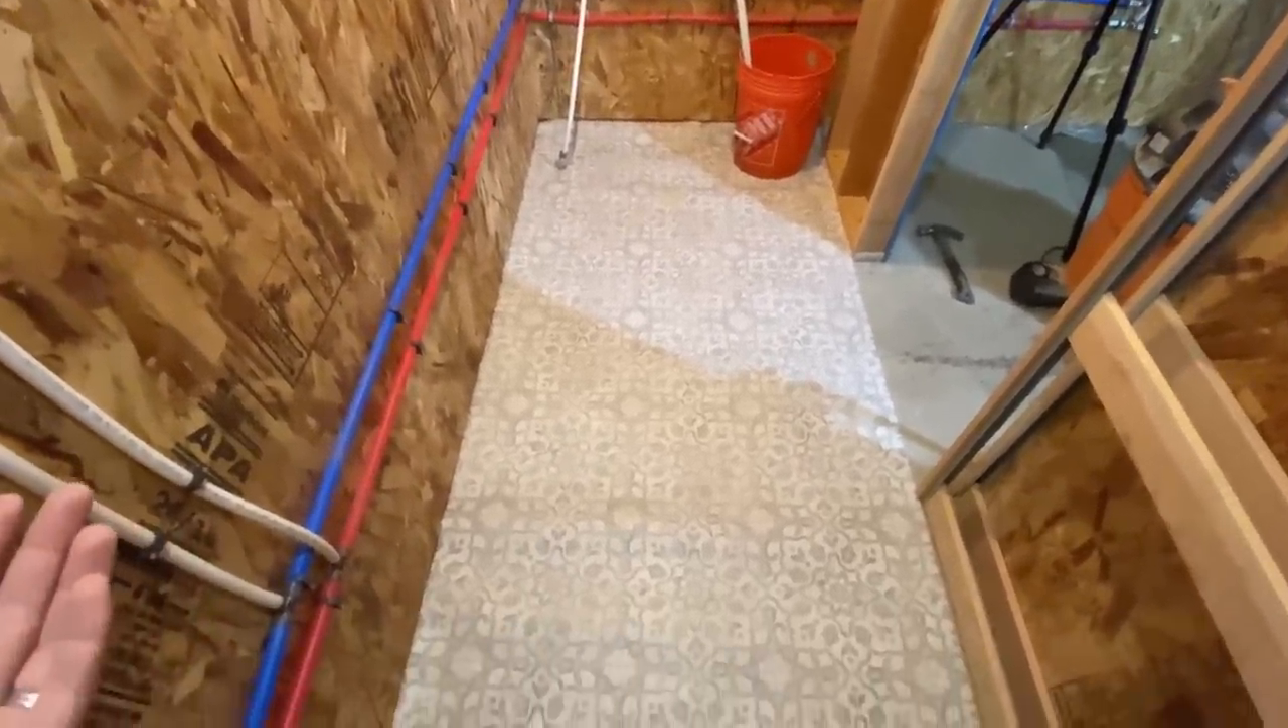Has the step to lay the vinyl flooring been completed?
Yes.